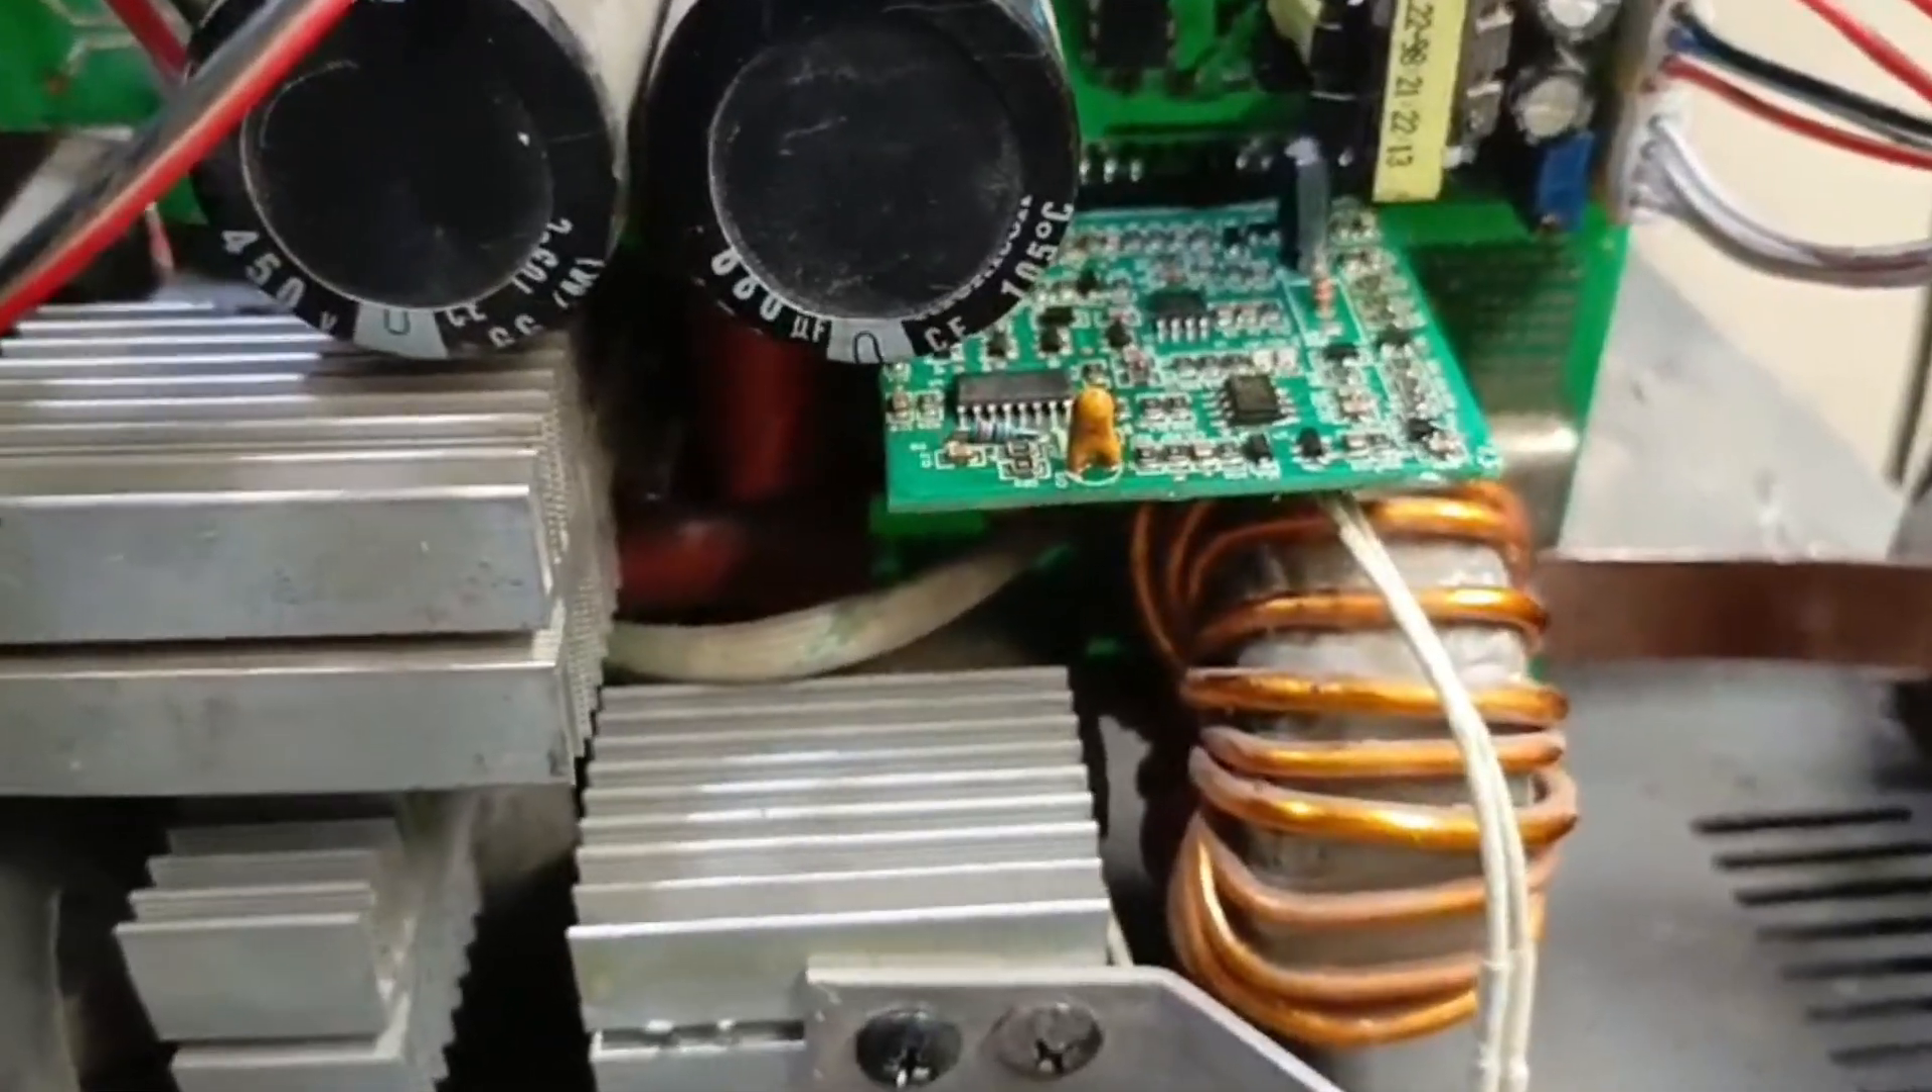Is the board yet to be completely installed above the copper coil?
No.